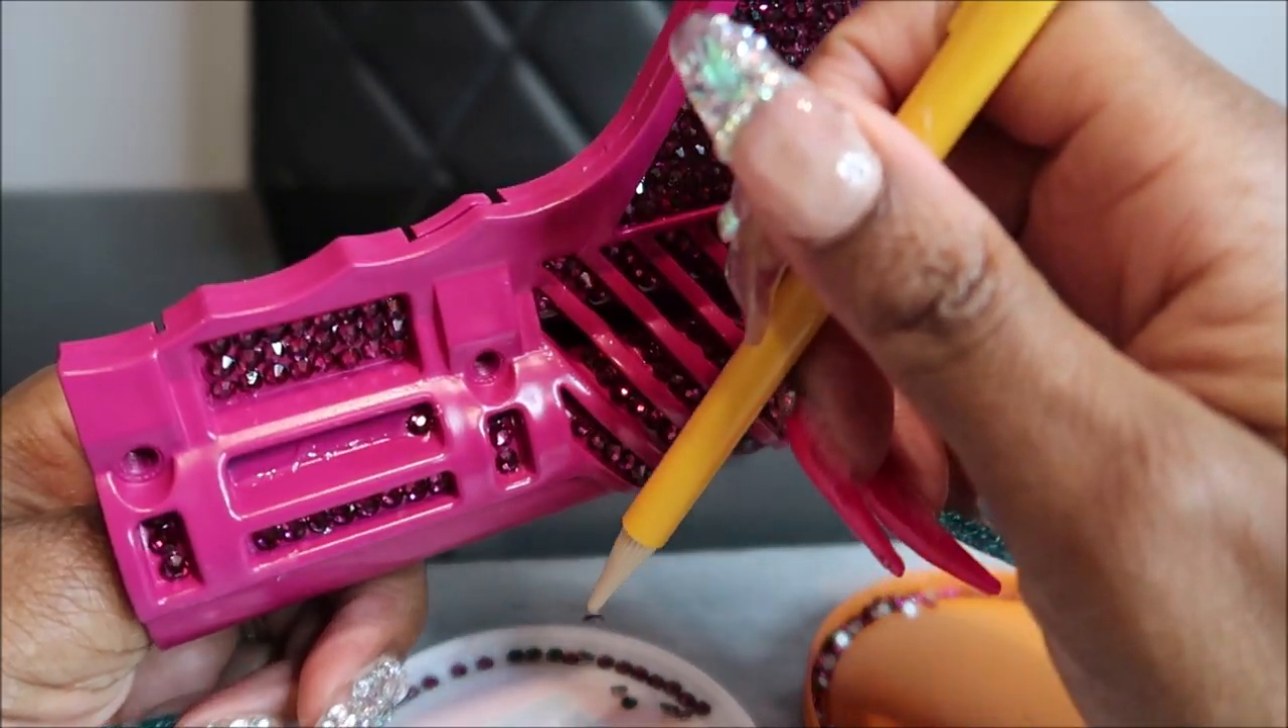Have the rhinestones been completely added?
No.